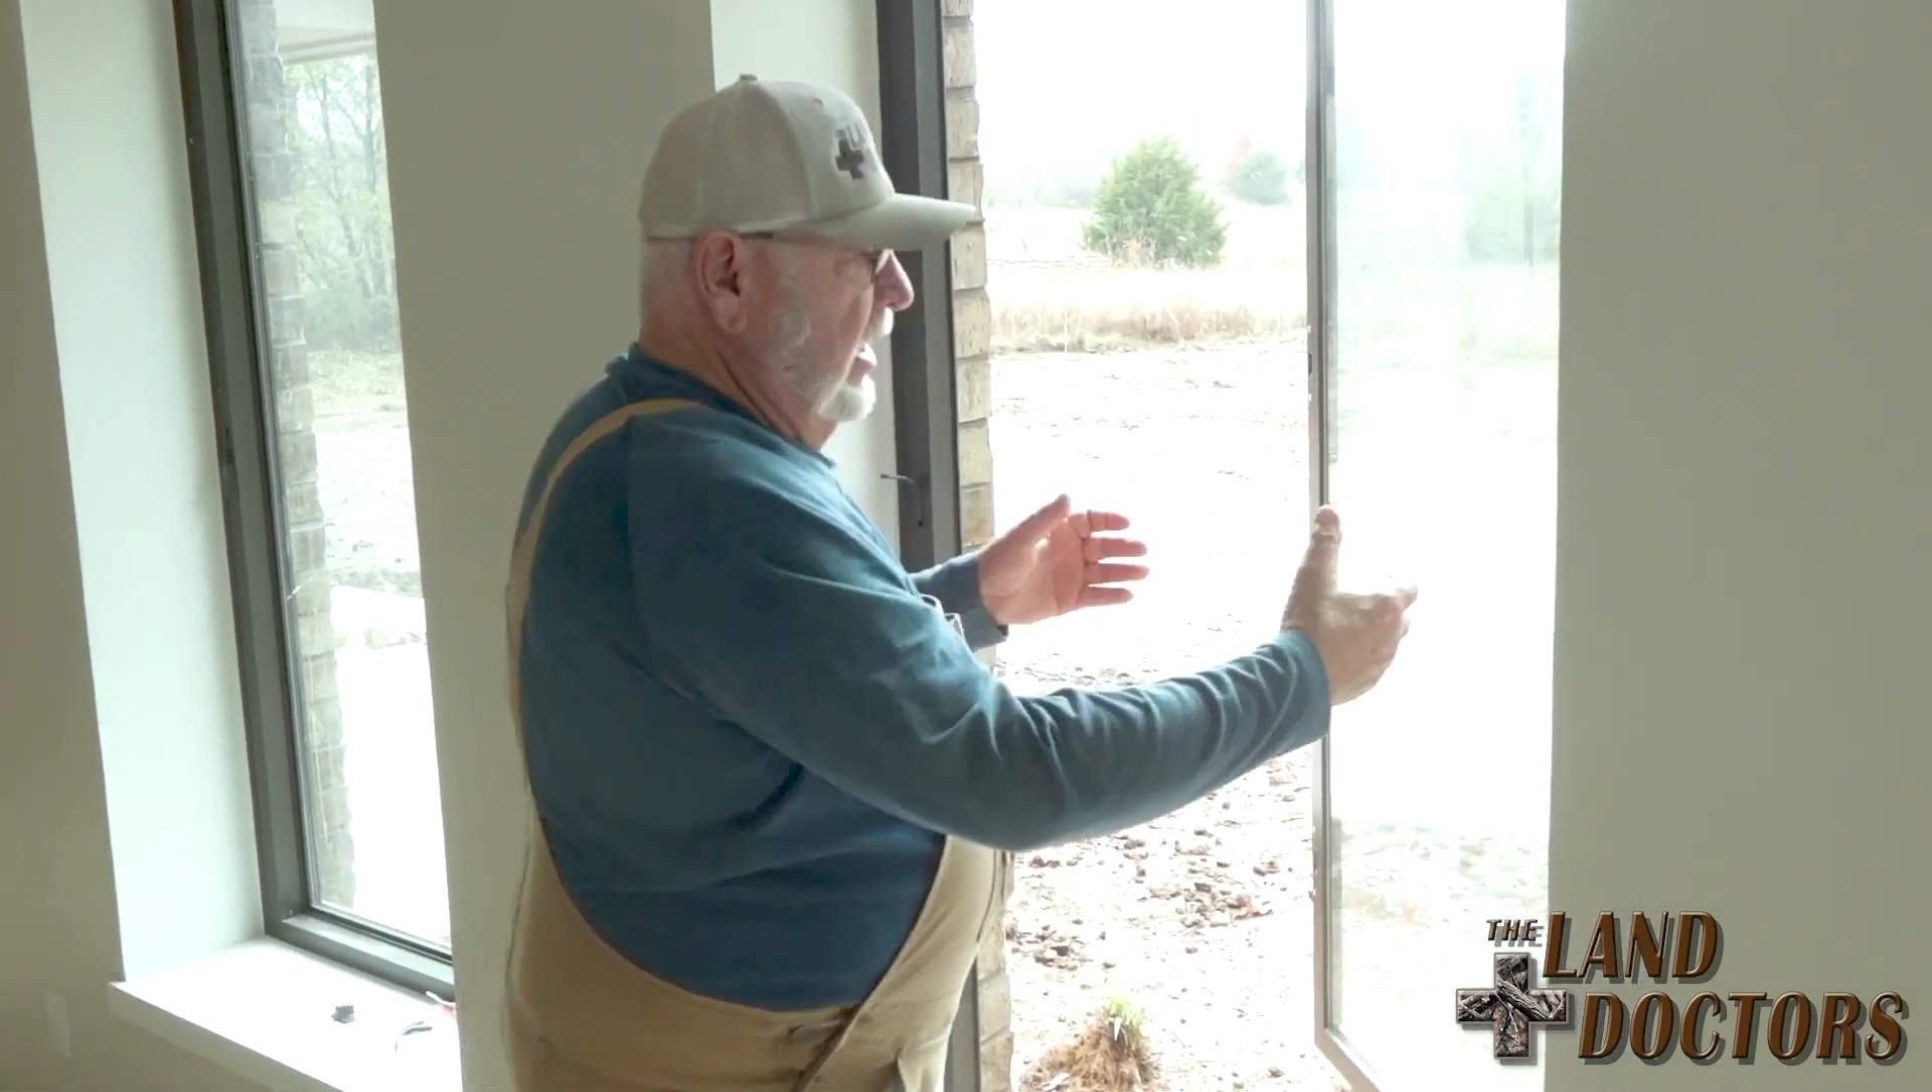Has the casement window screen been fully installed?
No.